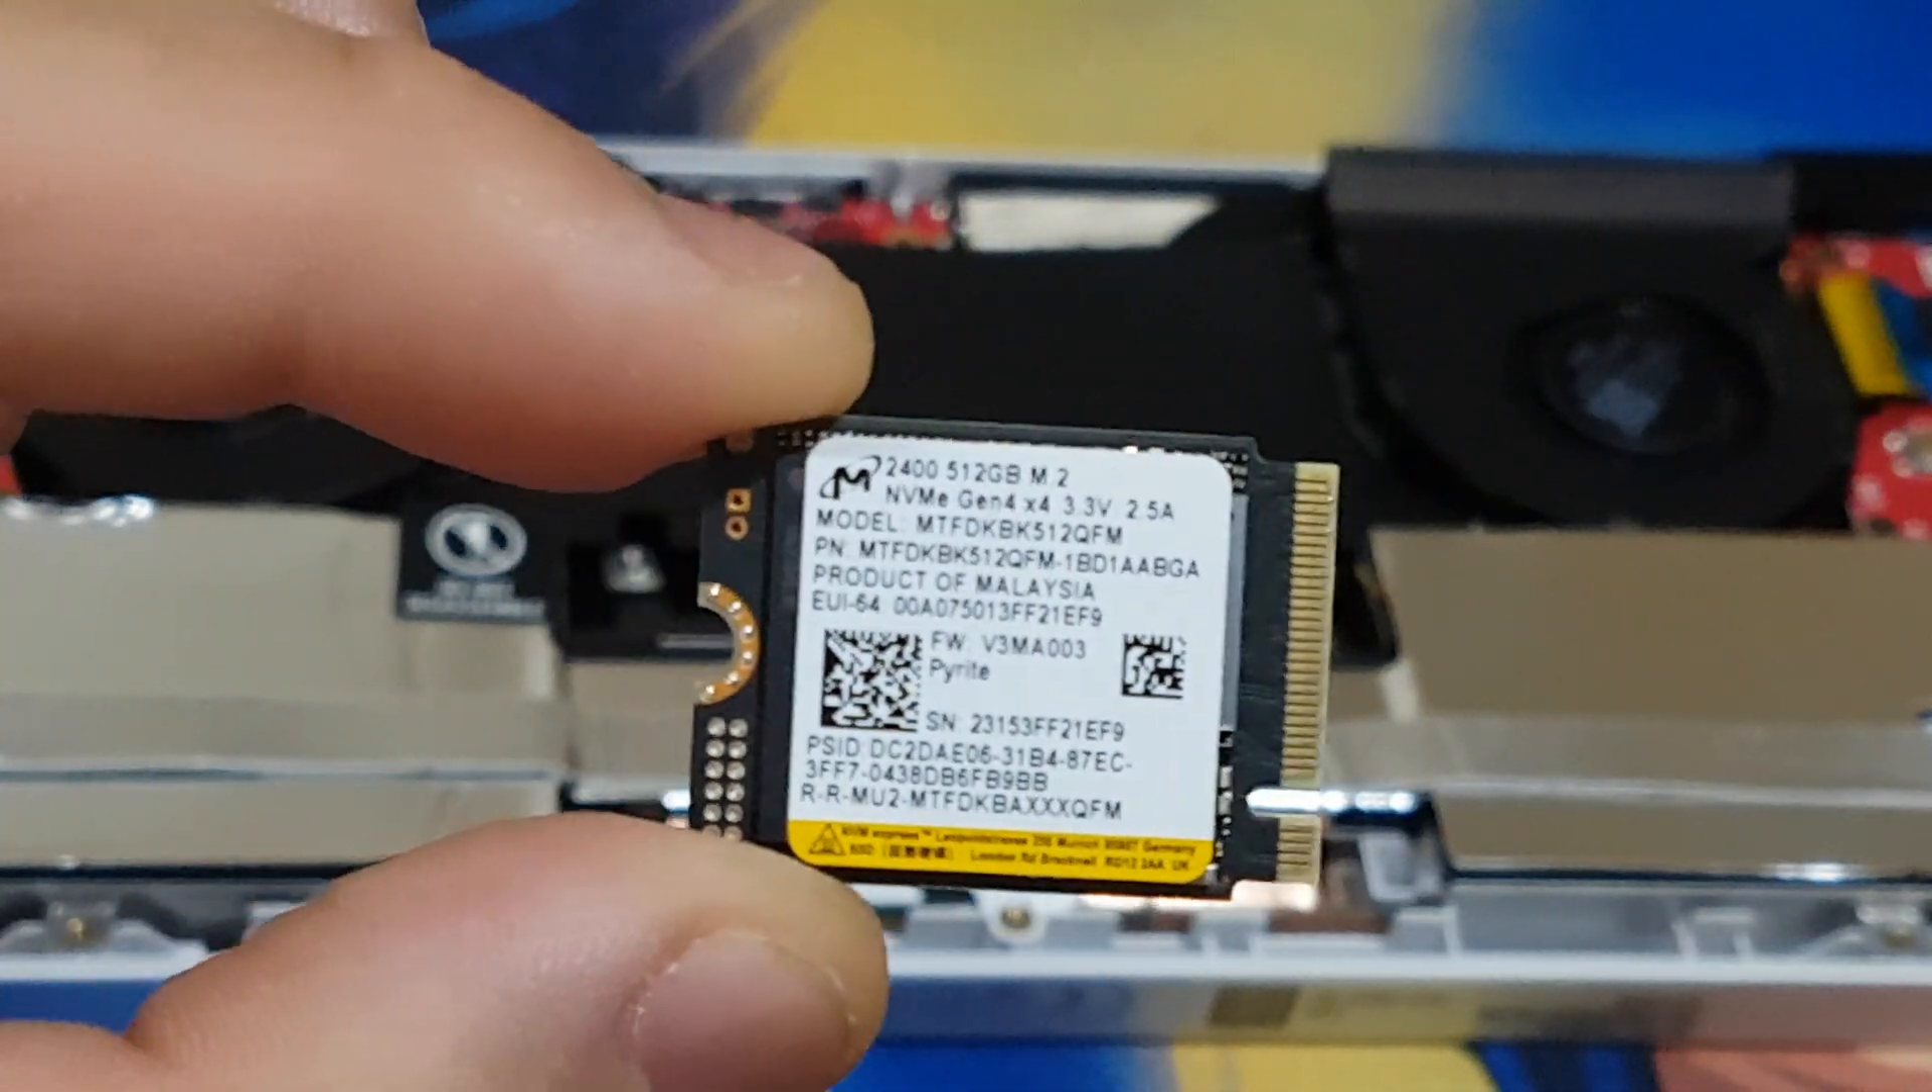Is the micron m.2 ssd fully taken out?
Yes.